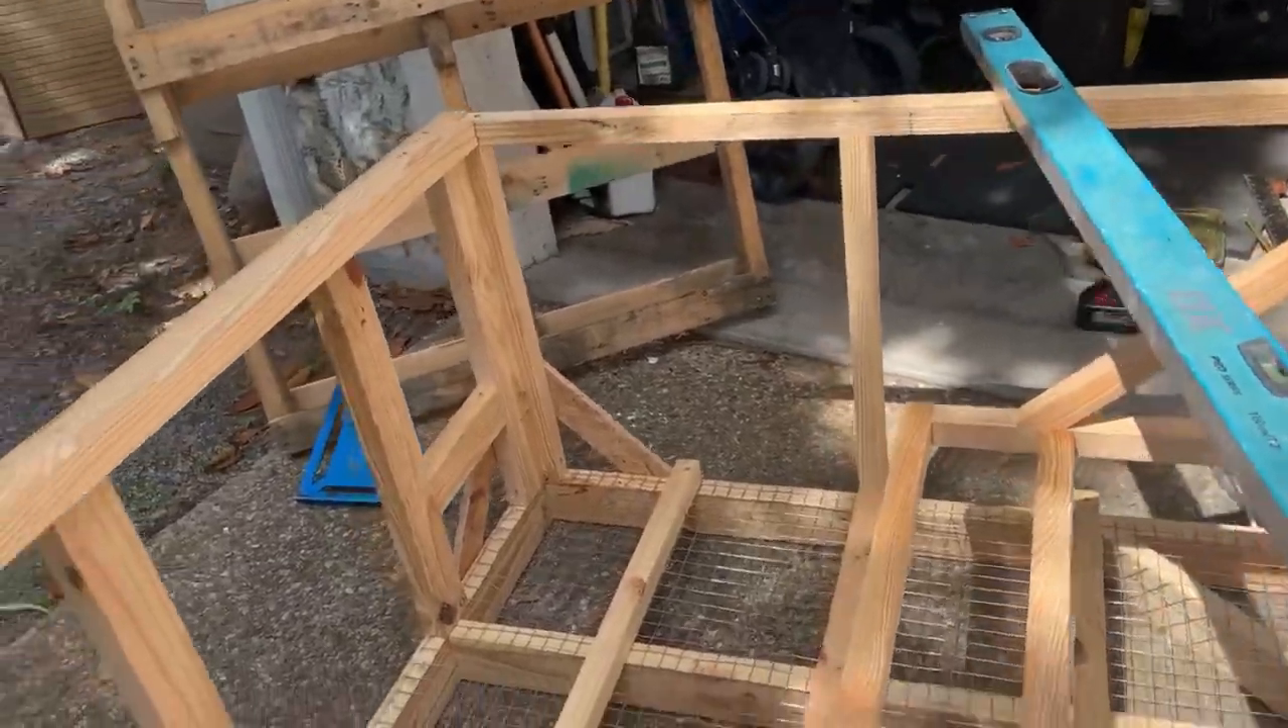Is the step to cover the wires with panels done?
No.